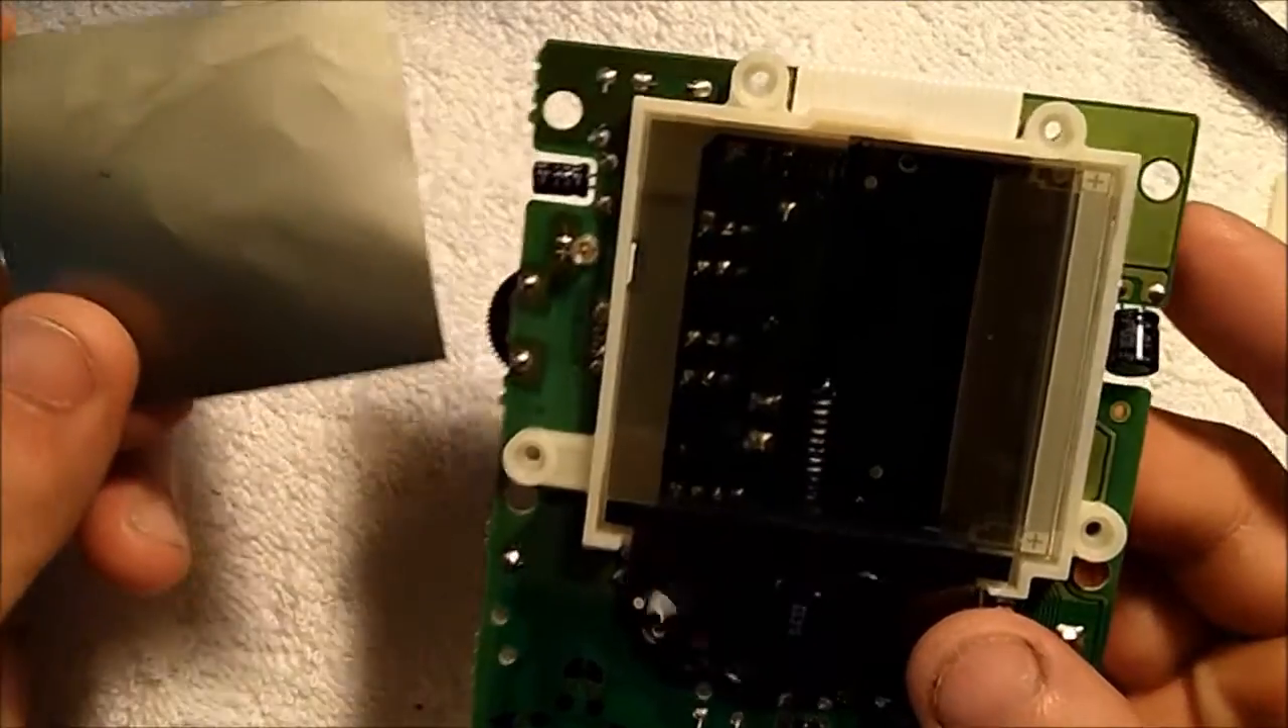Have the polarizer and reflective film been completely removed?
Yes.